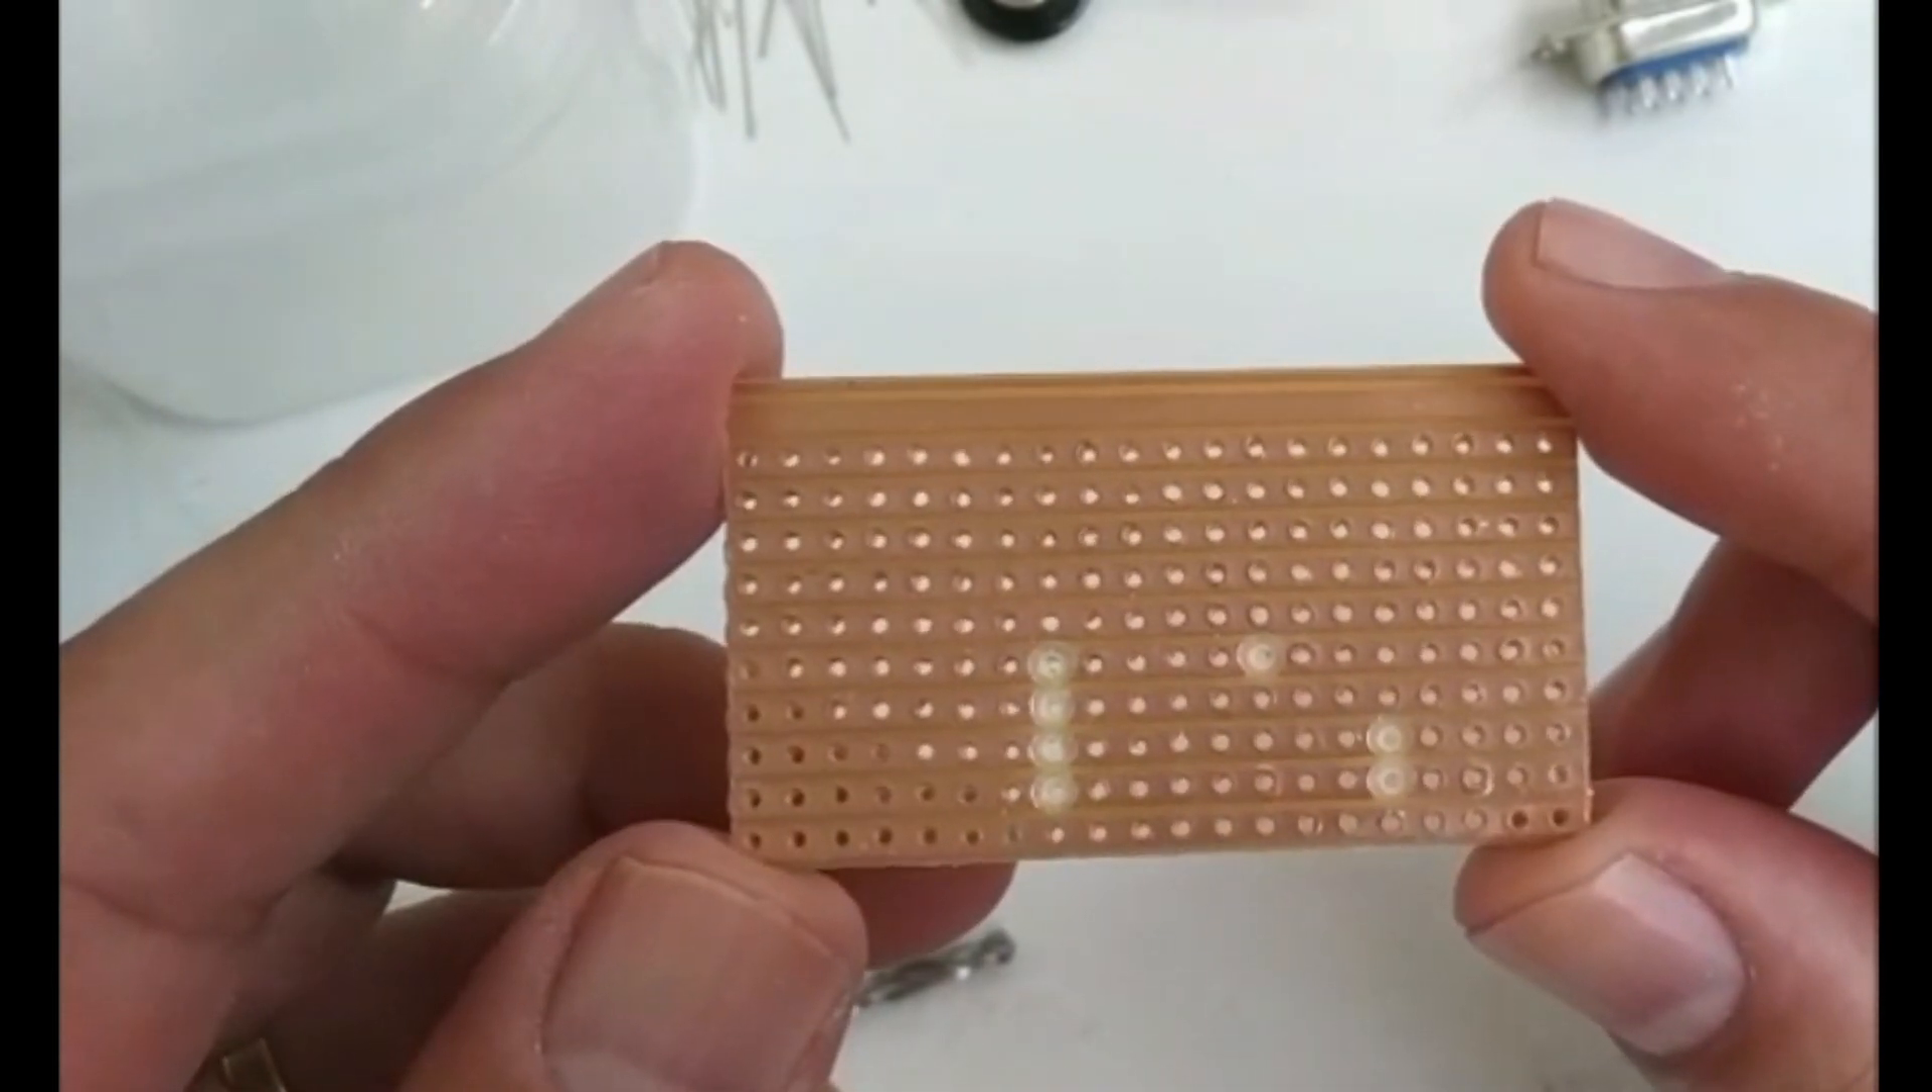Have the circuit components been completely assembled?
No.